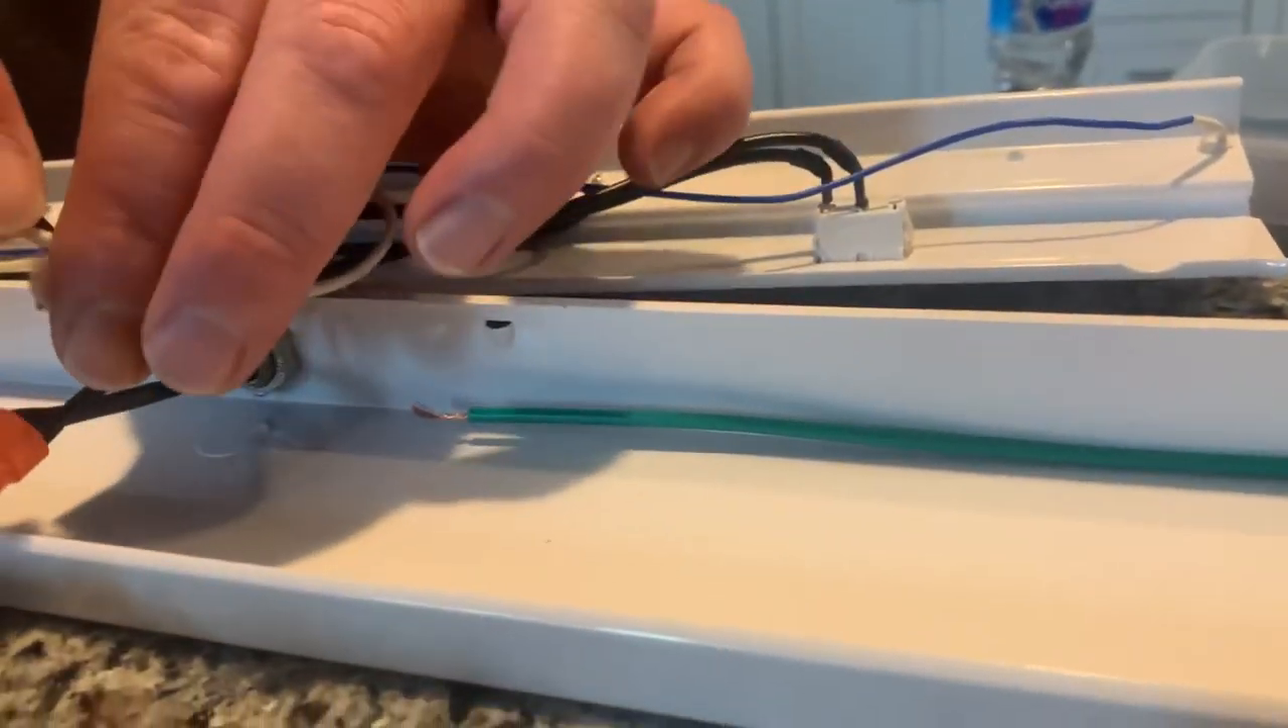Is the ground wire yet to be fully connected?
Yes.